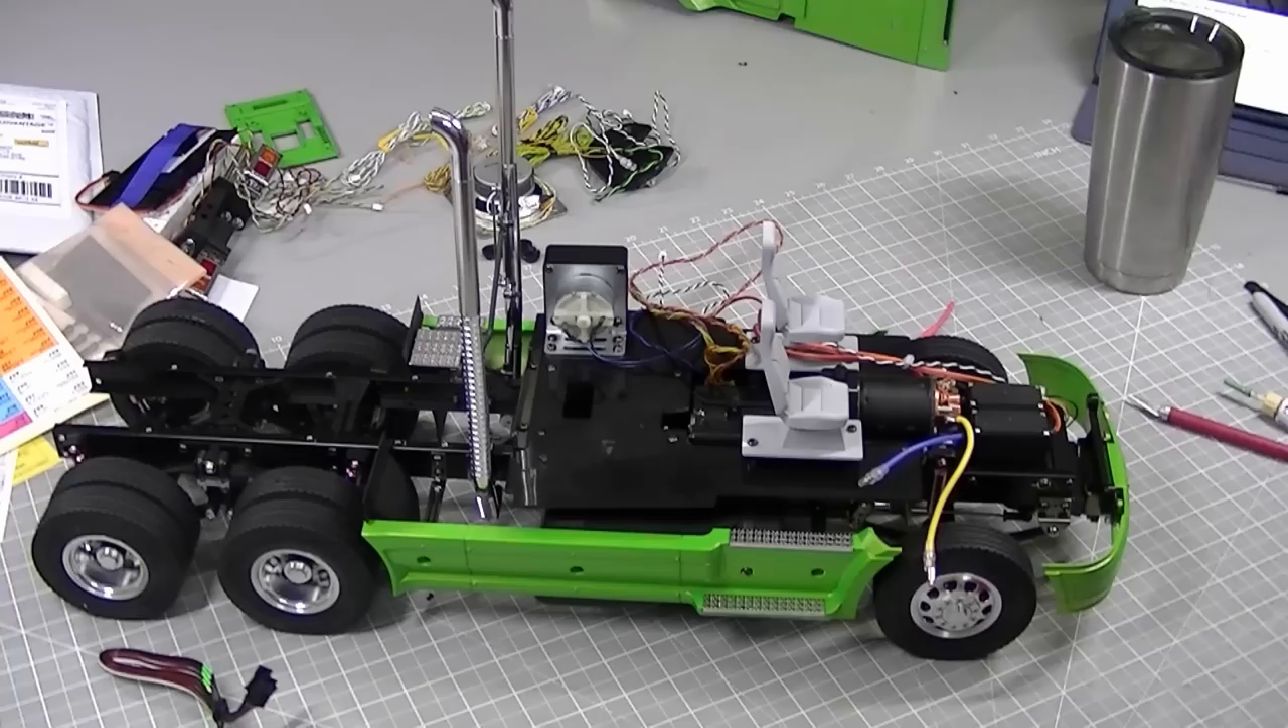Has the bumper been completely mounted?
Yes.